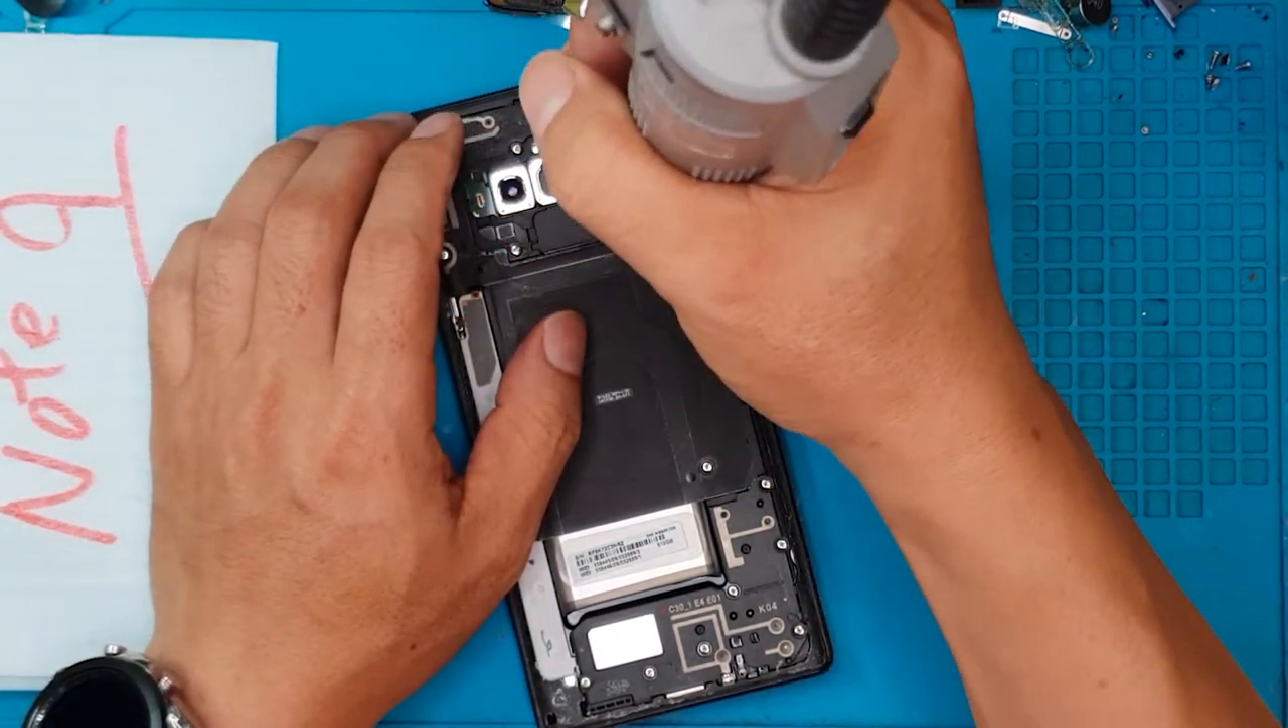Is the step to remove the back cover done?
Yes.